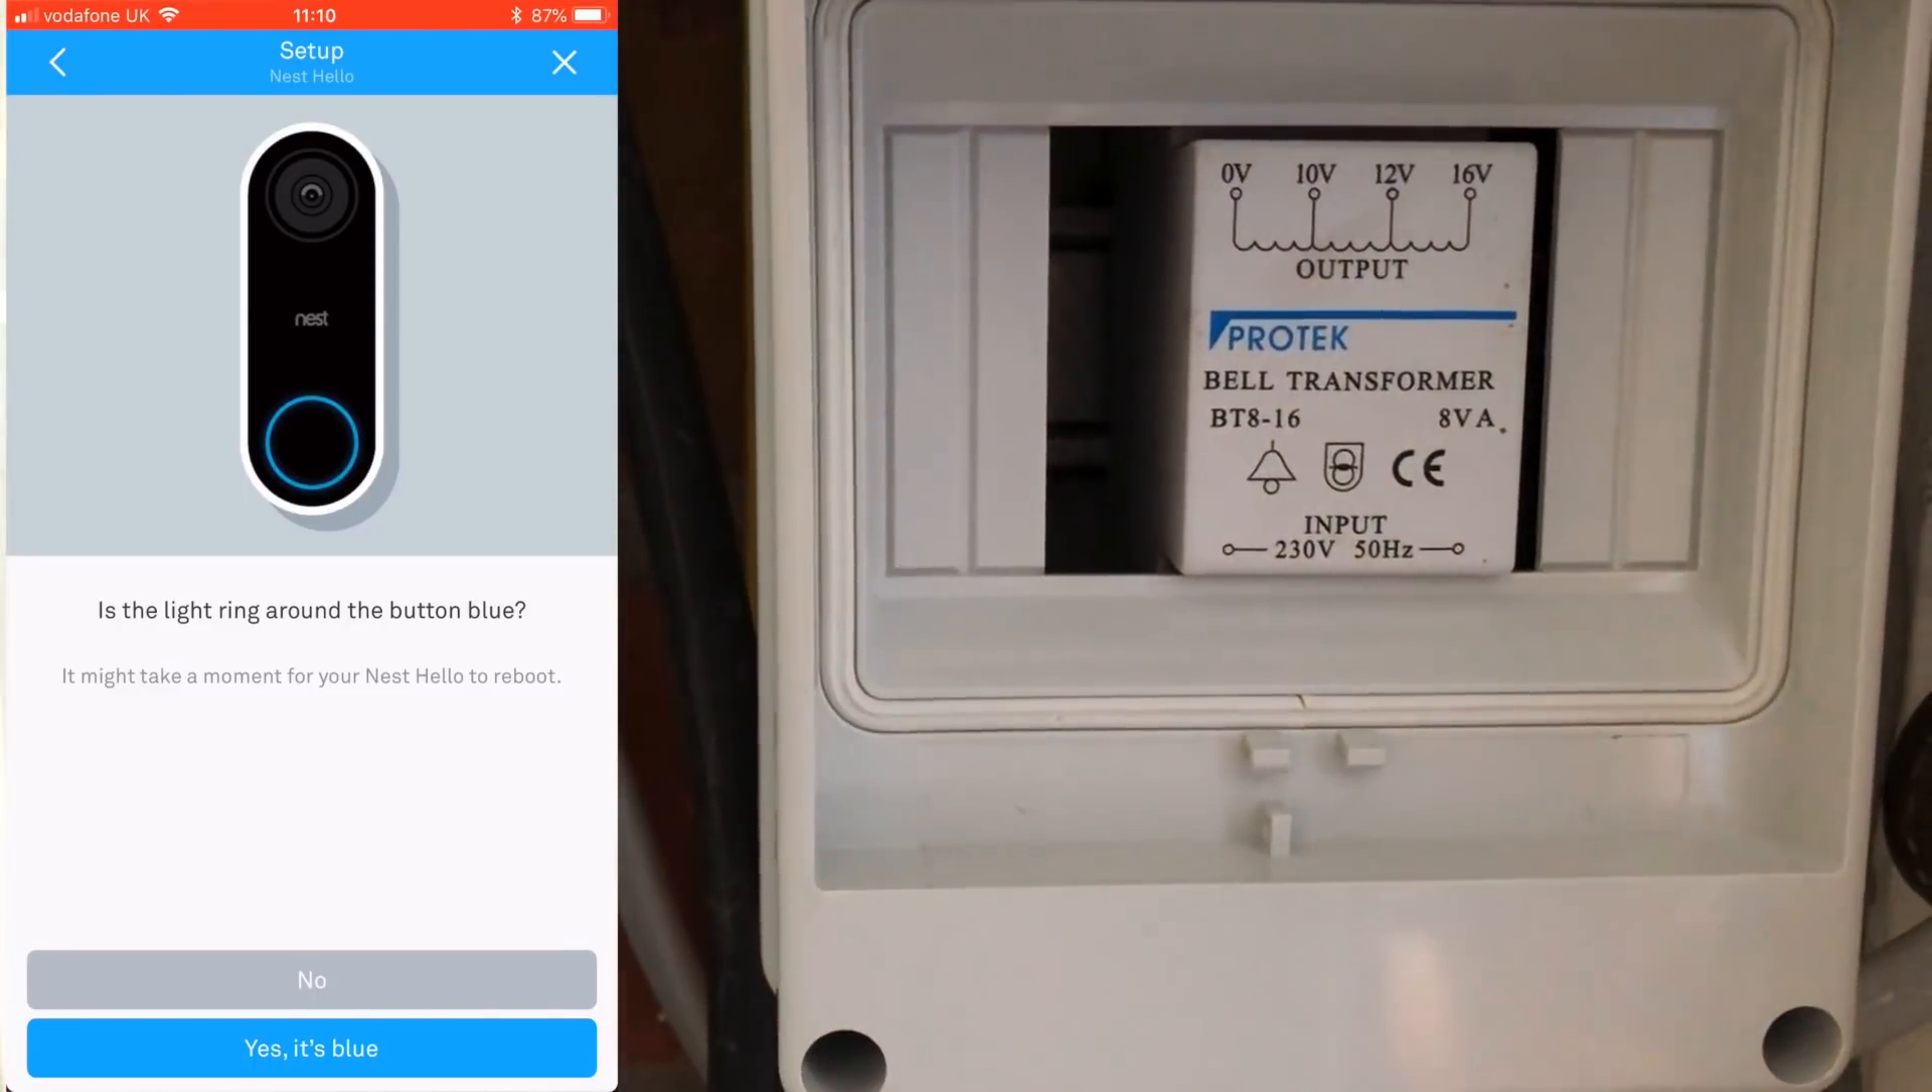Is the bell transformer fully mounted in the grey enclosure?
Yes.